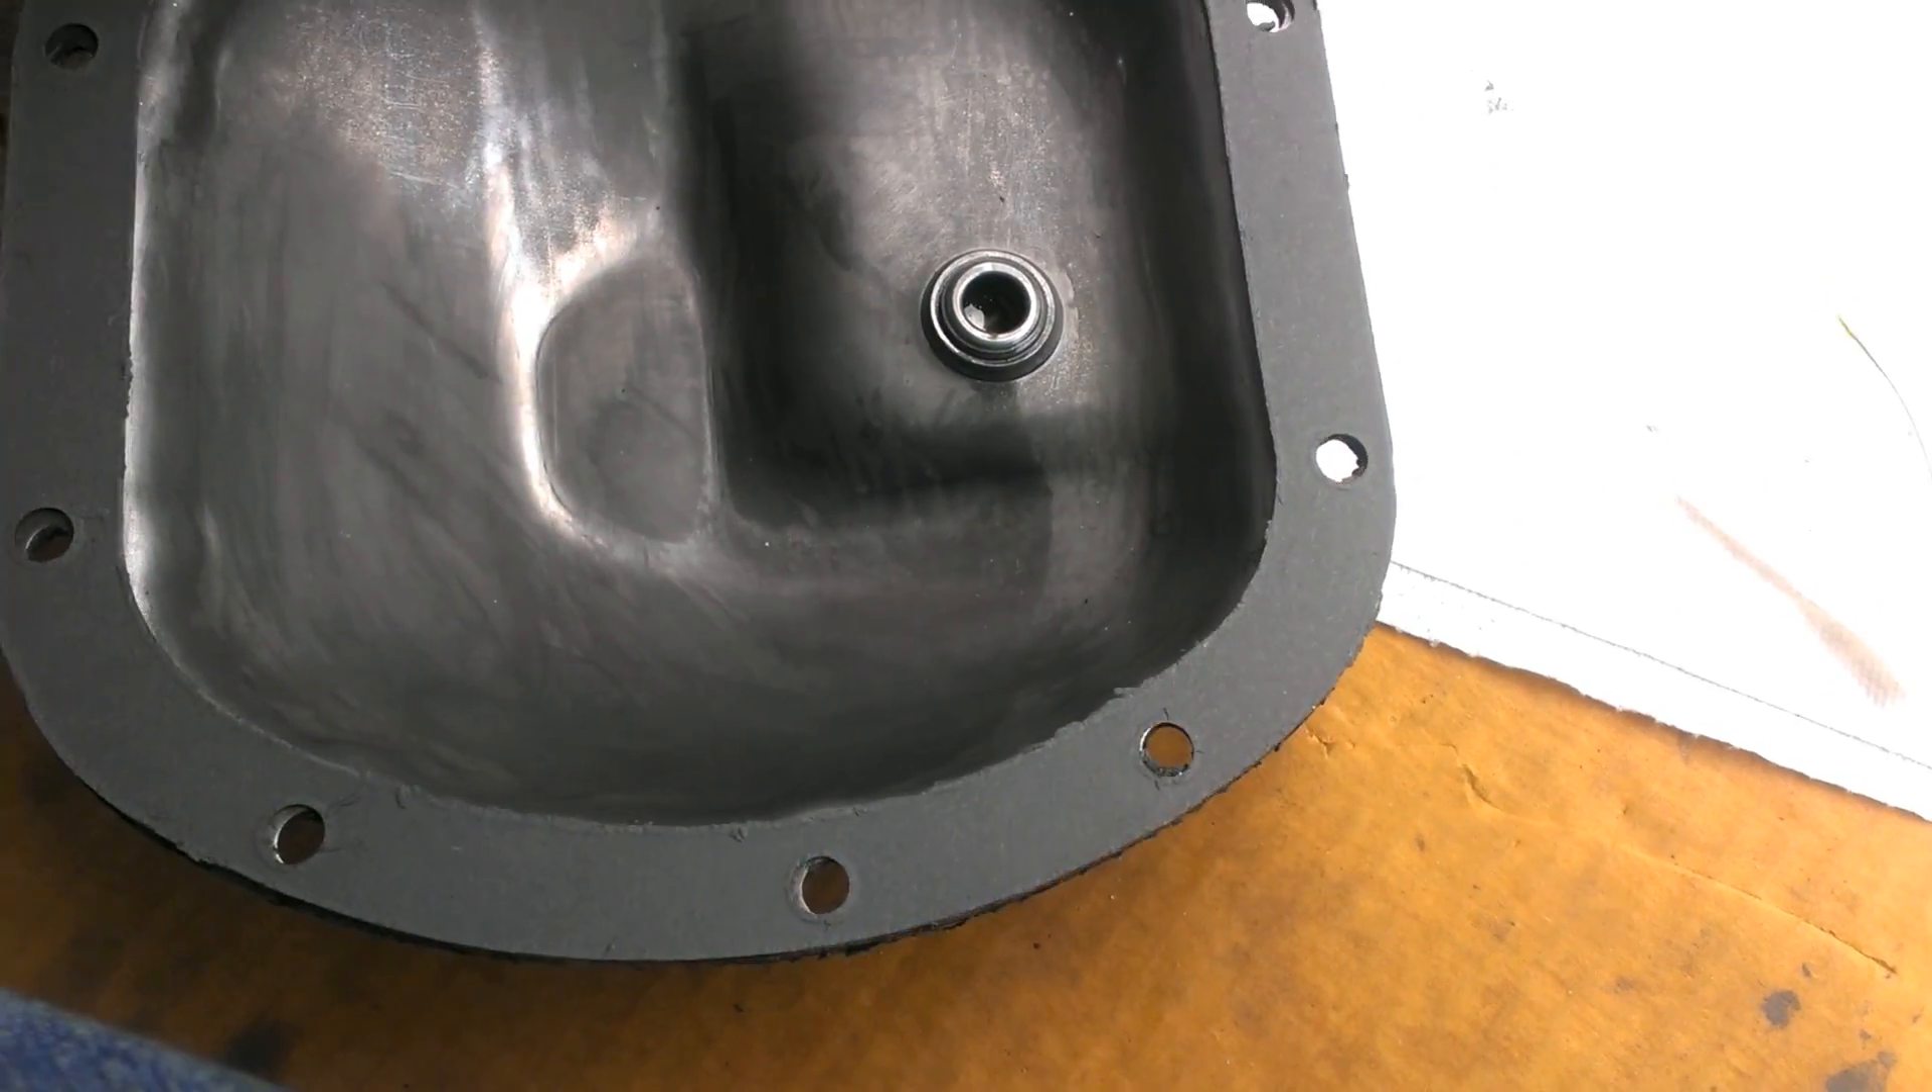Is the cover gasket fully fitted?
Yes.